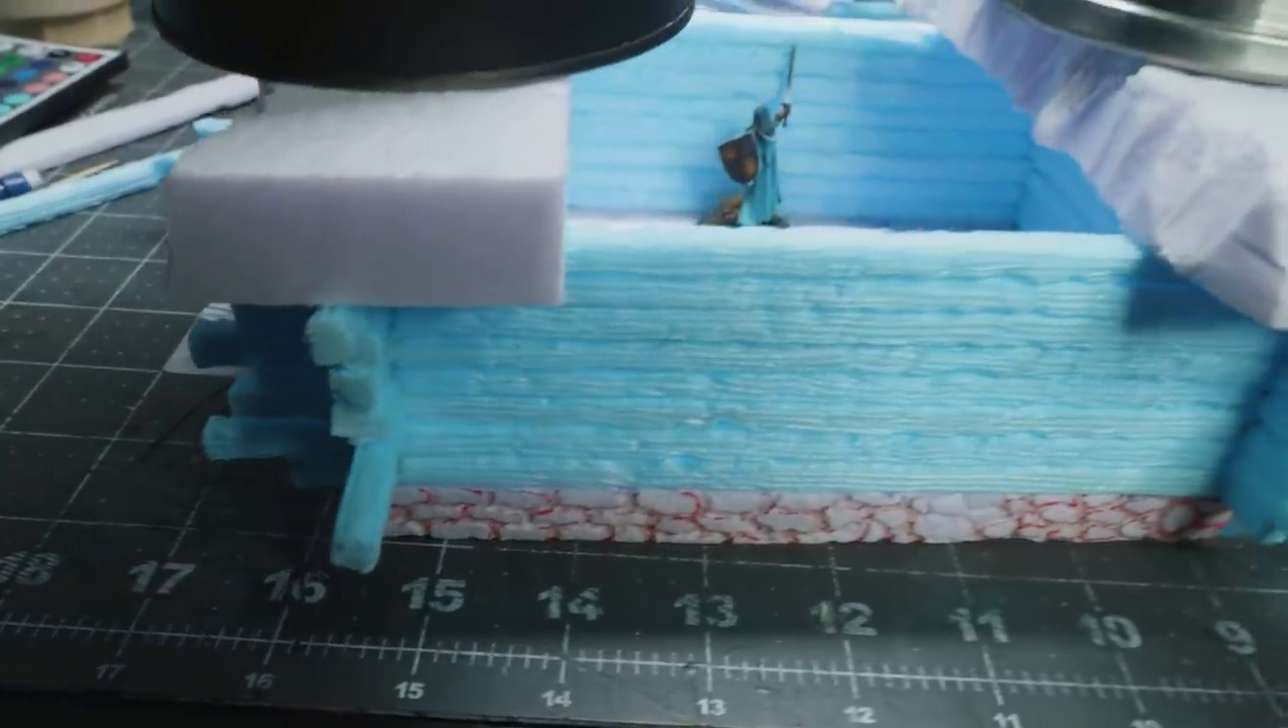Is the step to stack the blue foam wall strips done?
Yes.